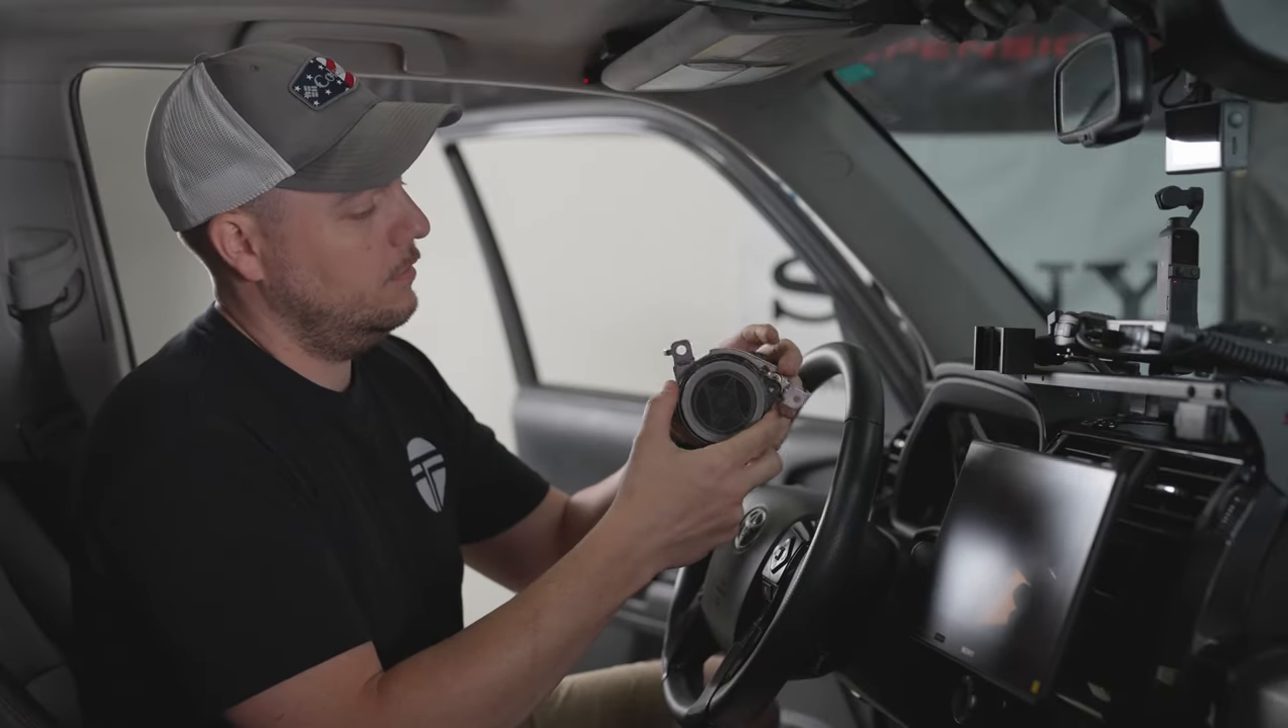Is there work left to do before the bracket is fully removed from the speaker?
Yes.